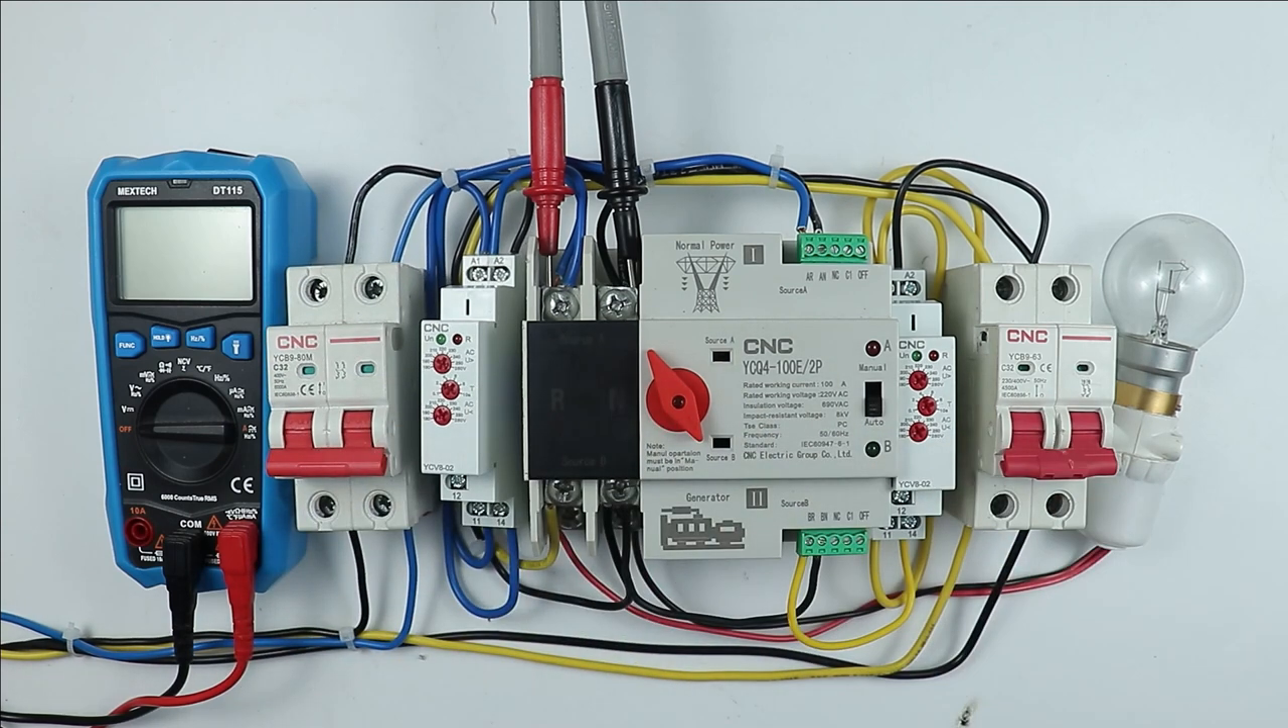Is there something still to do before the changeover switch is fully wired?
No.